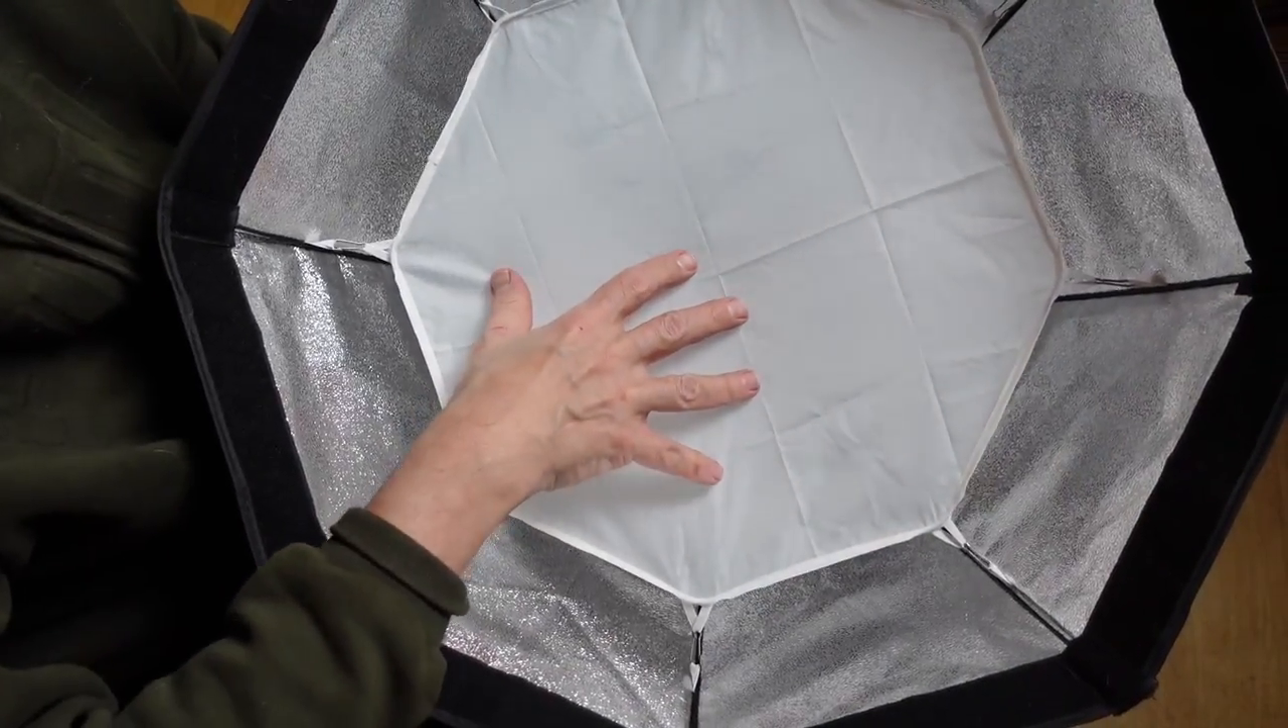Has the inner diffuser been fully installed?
Yes.